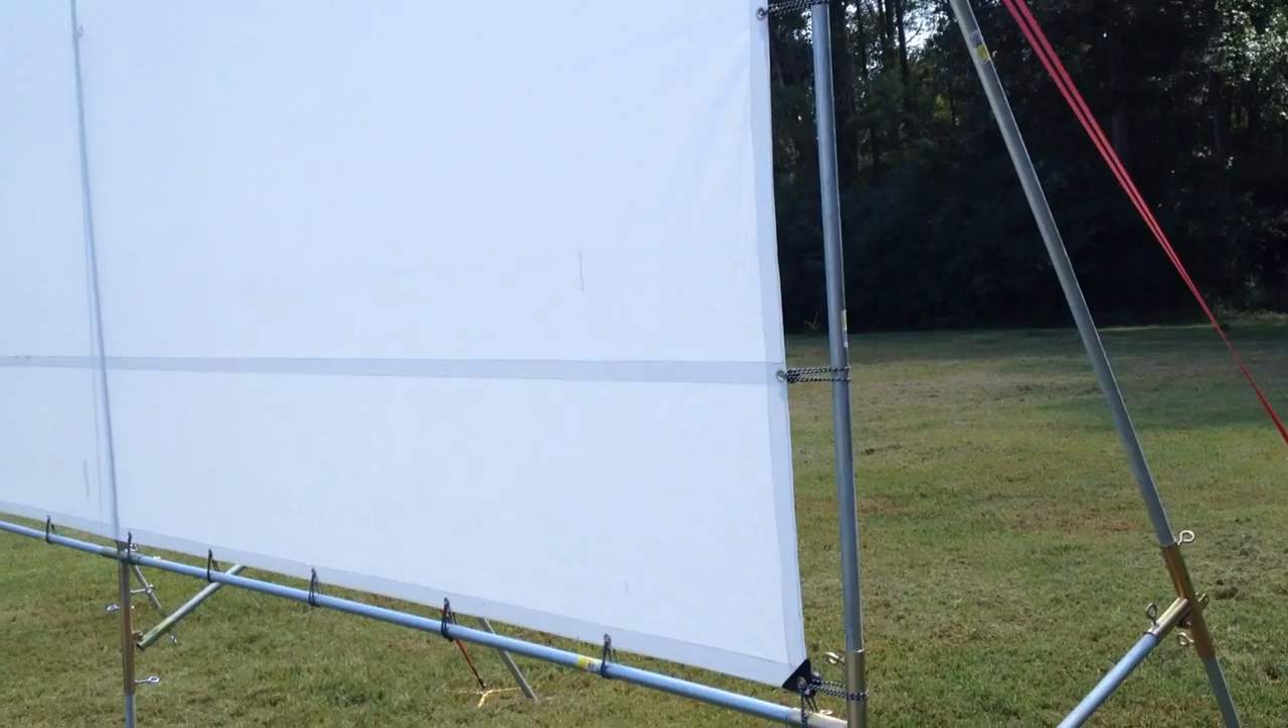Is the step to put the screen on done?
Yes.